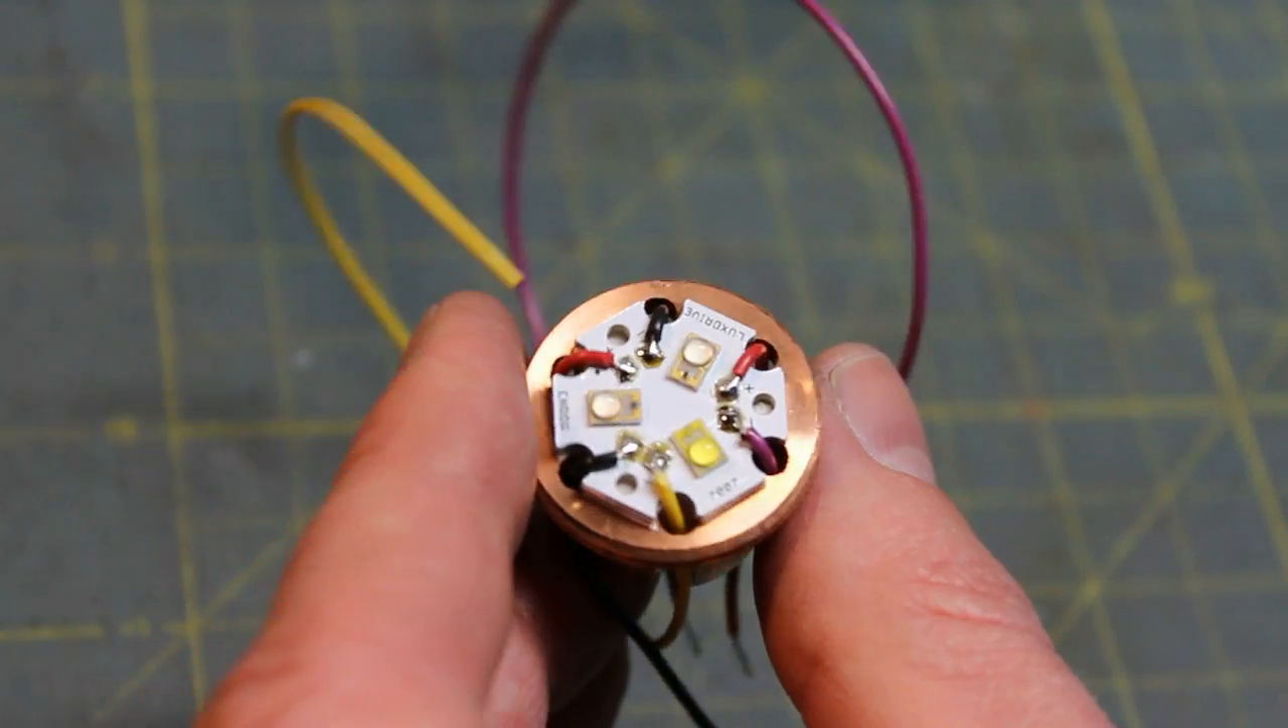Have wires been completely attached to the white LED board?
Yes.